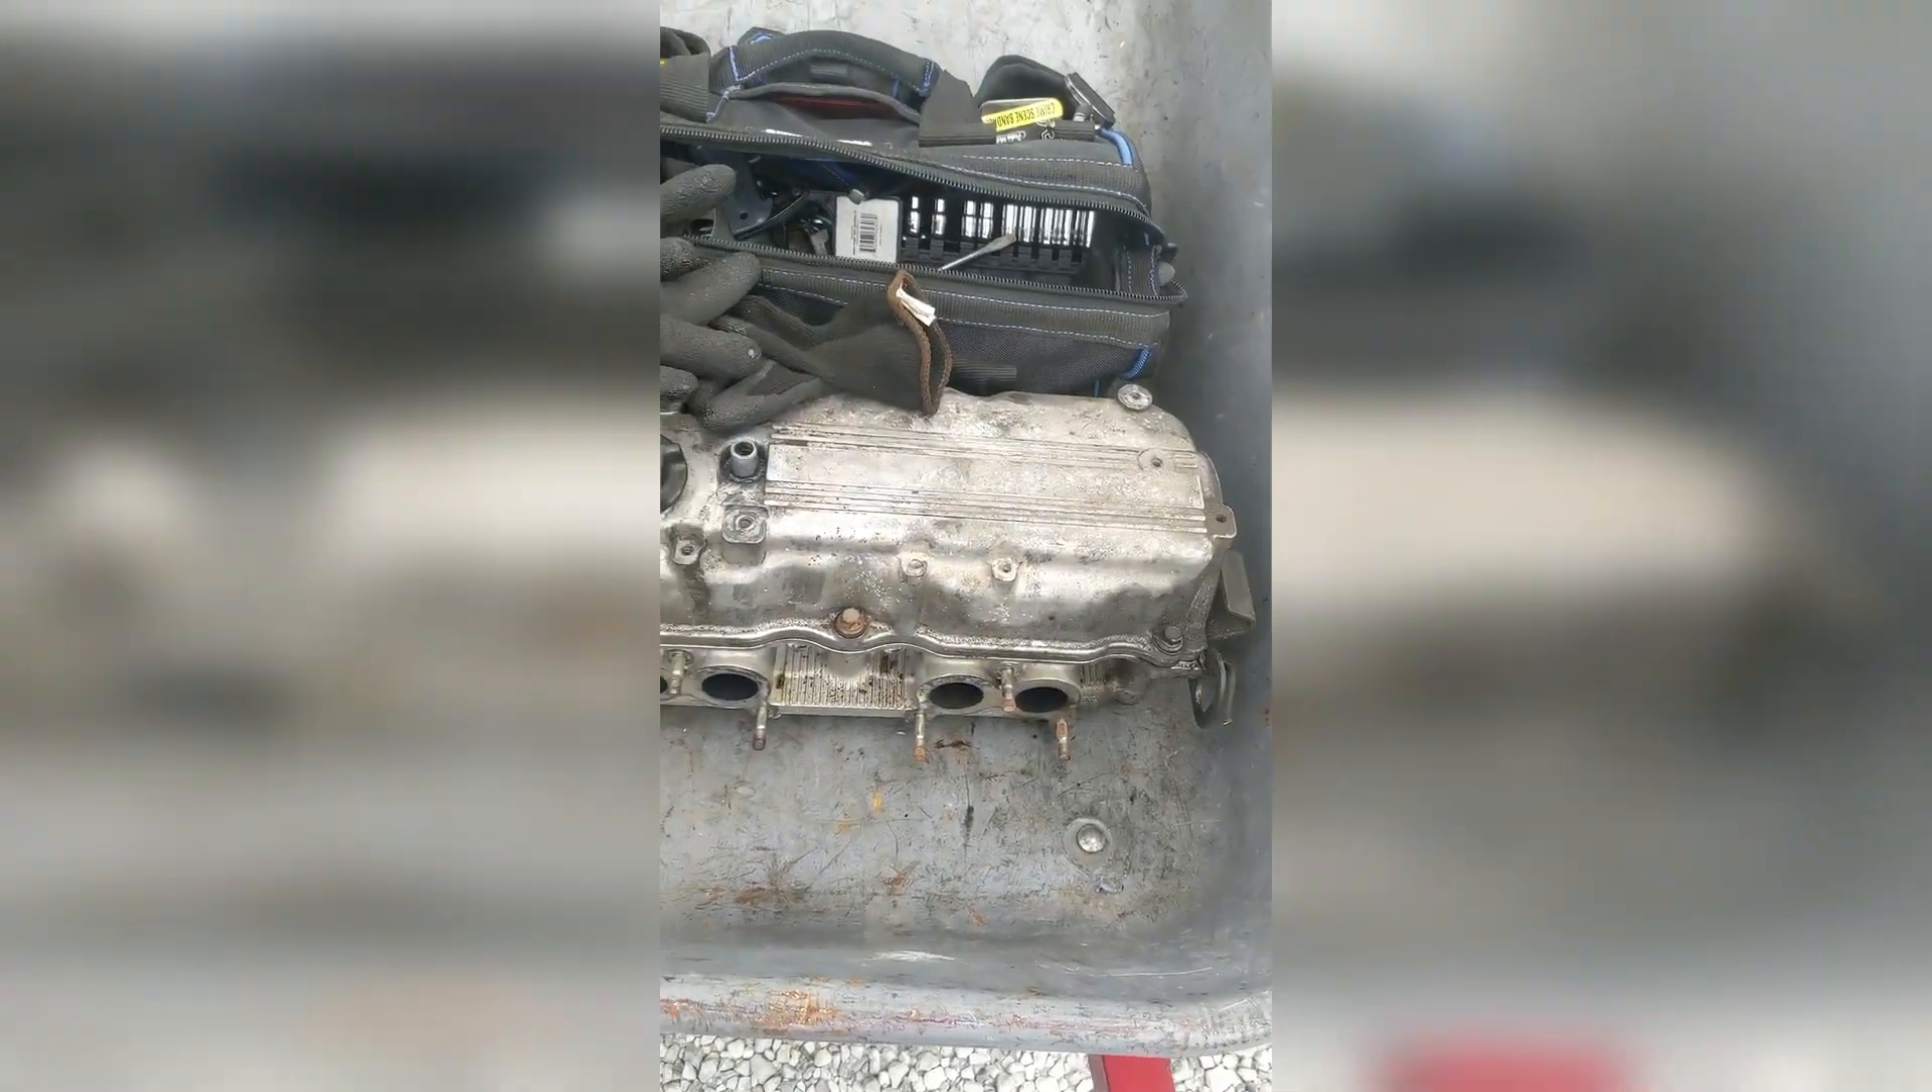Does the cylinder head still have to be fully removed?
No.